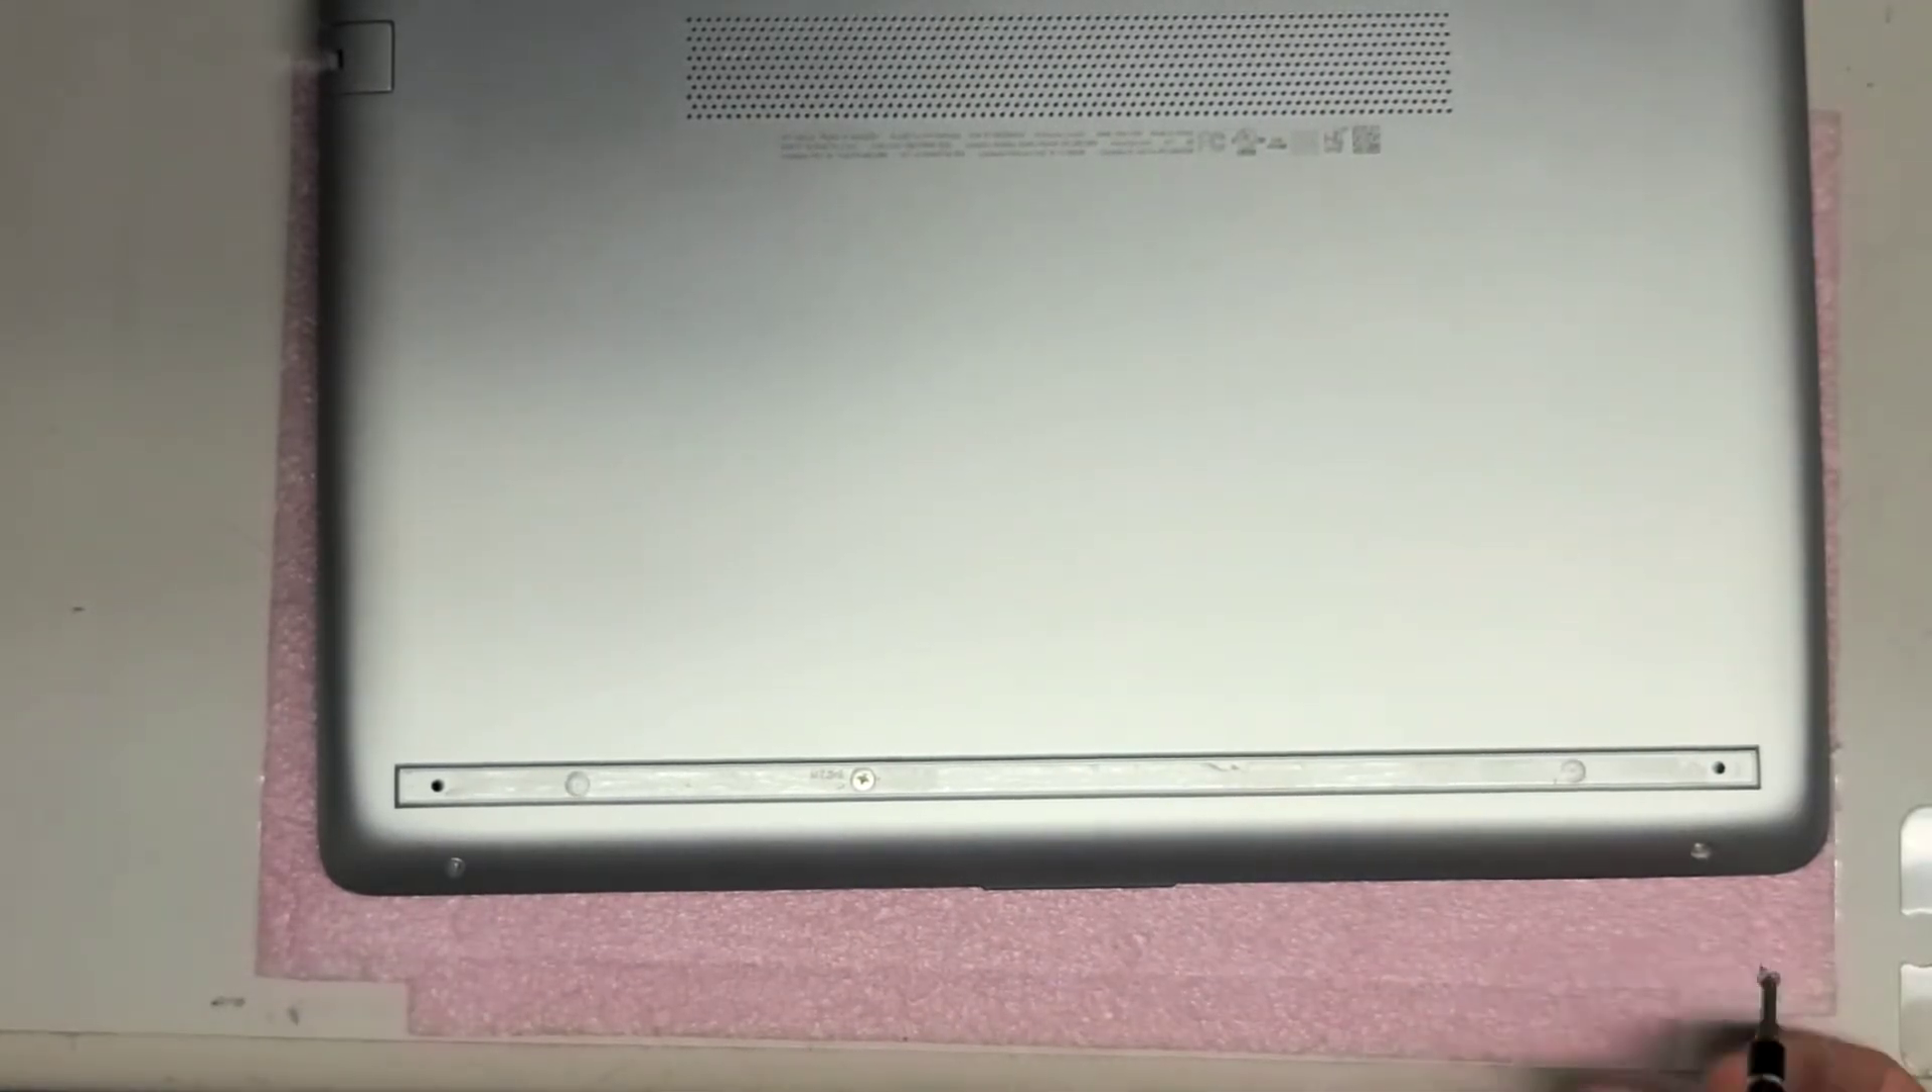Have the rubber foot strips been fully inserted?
No.